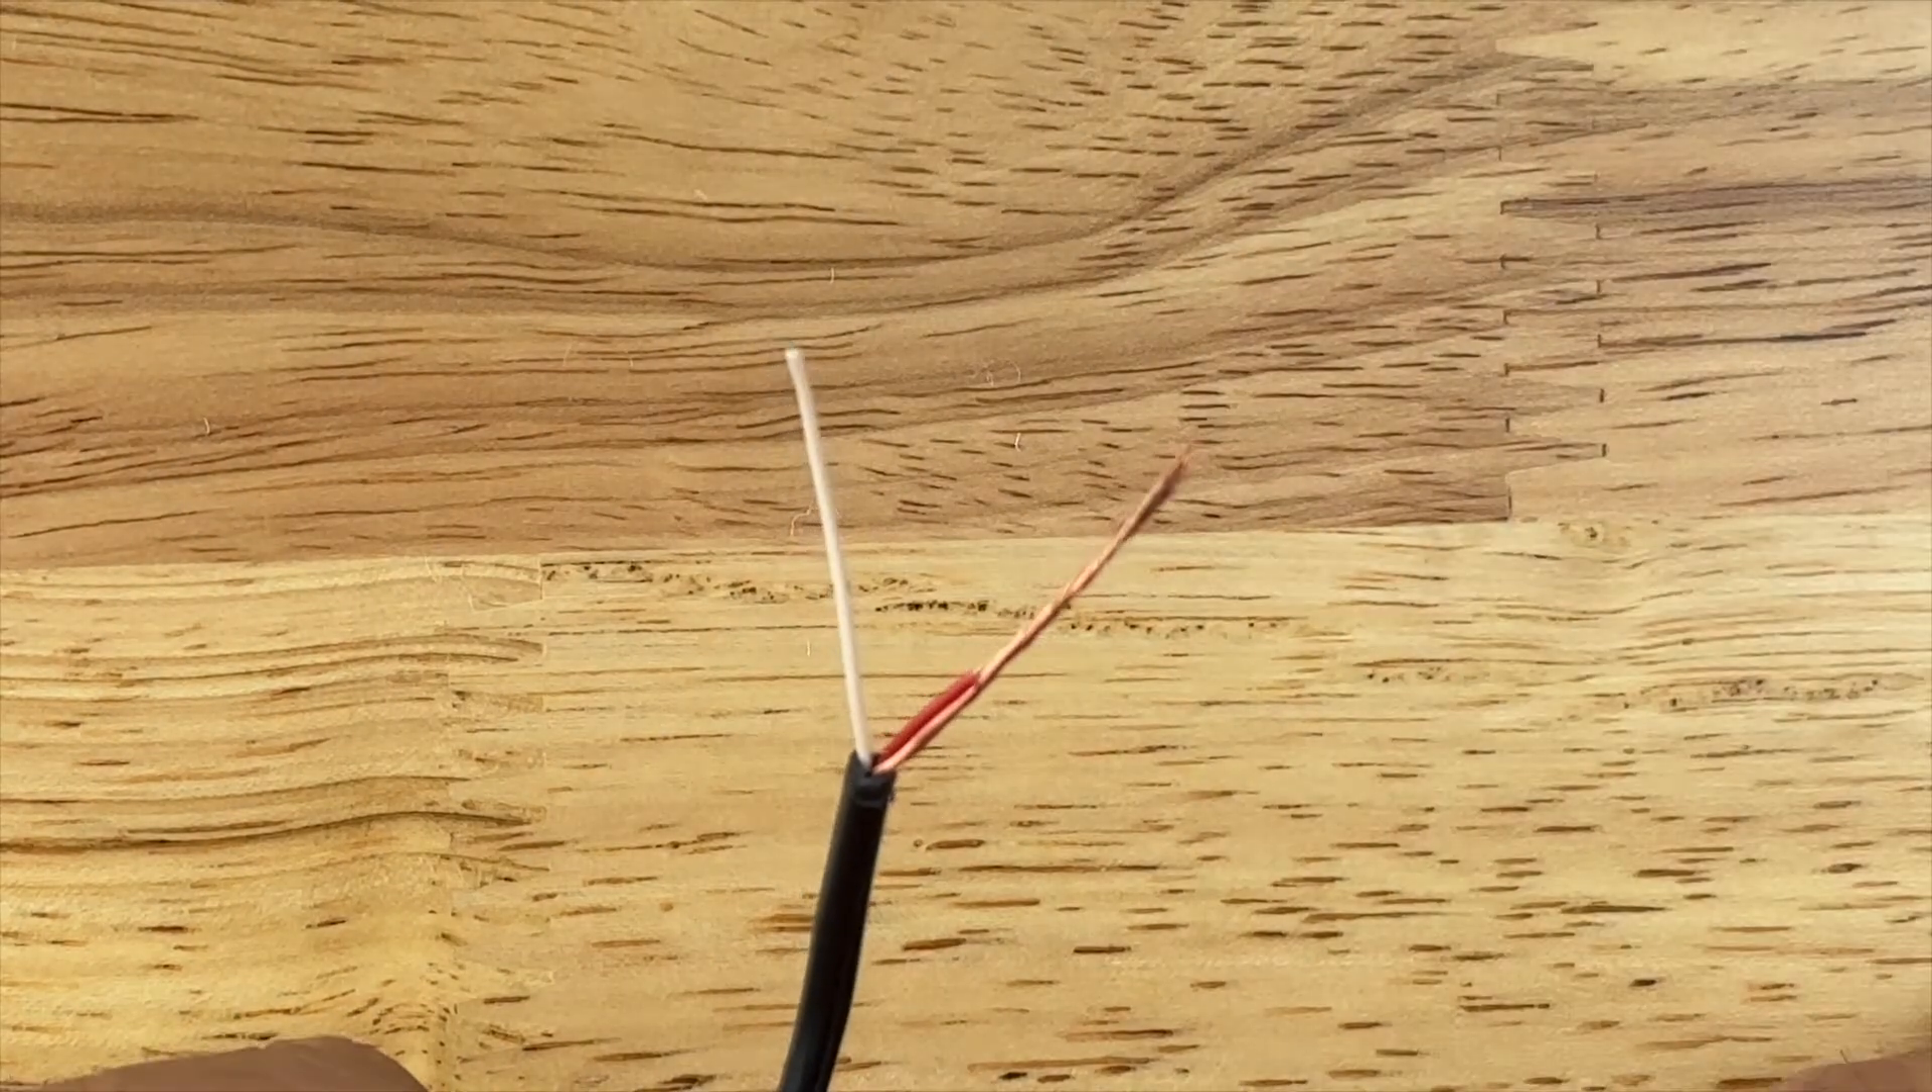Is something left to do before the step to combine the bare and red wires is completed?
No.